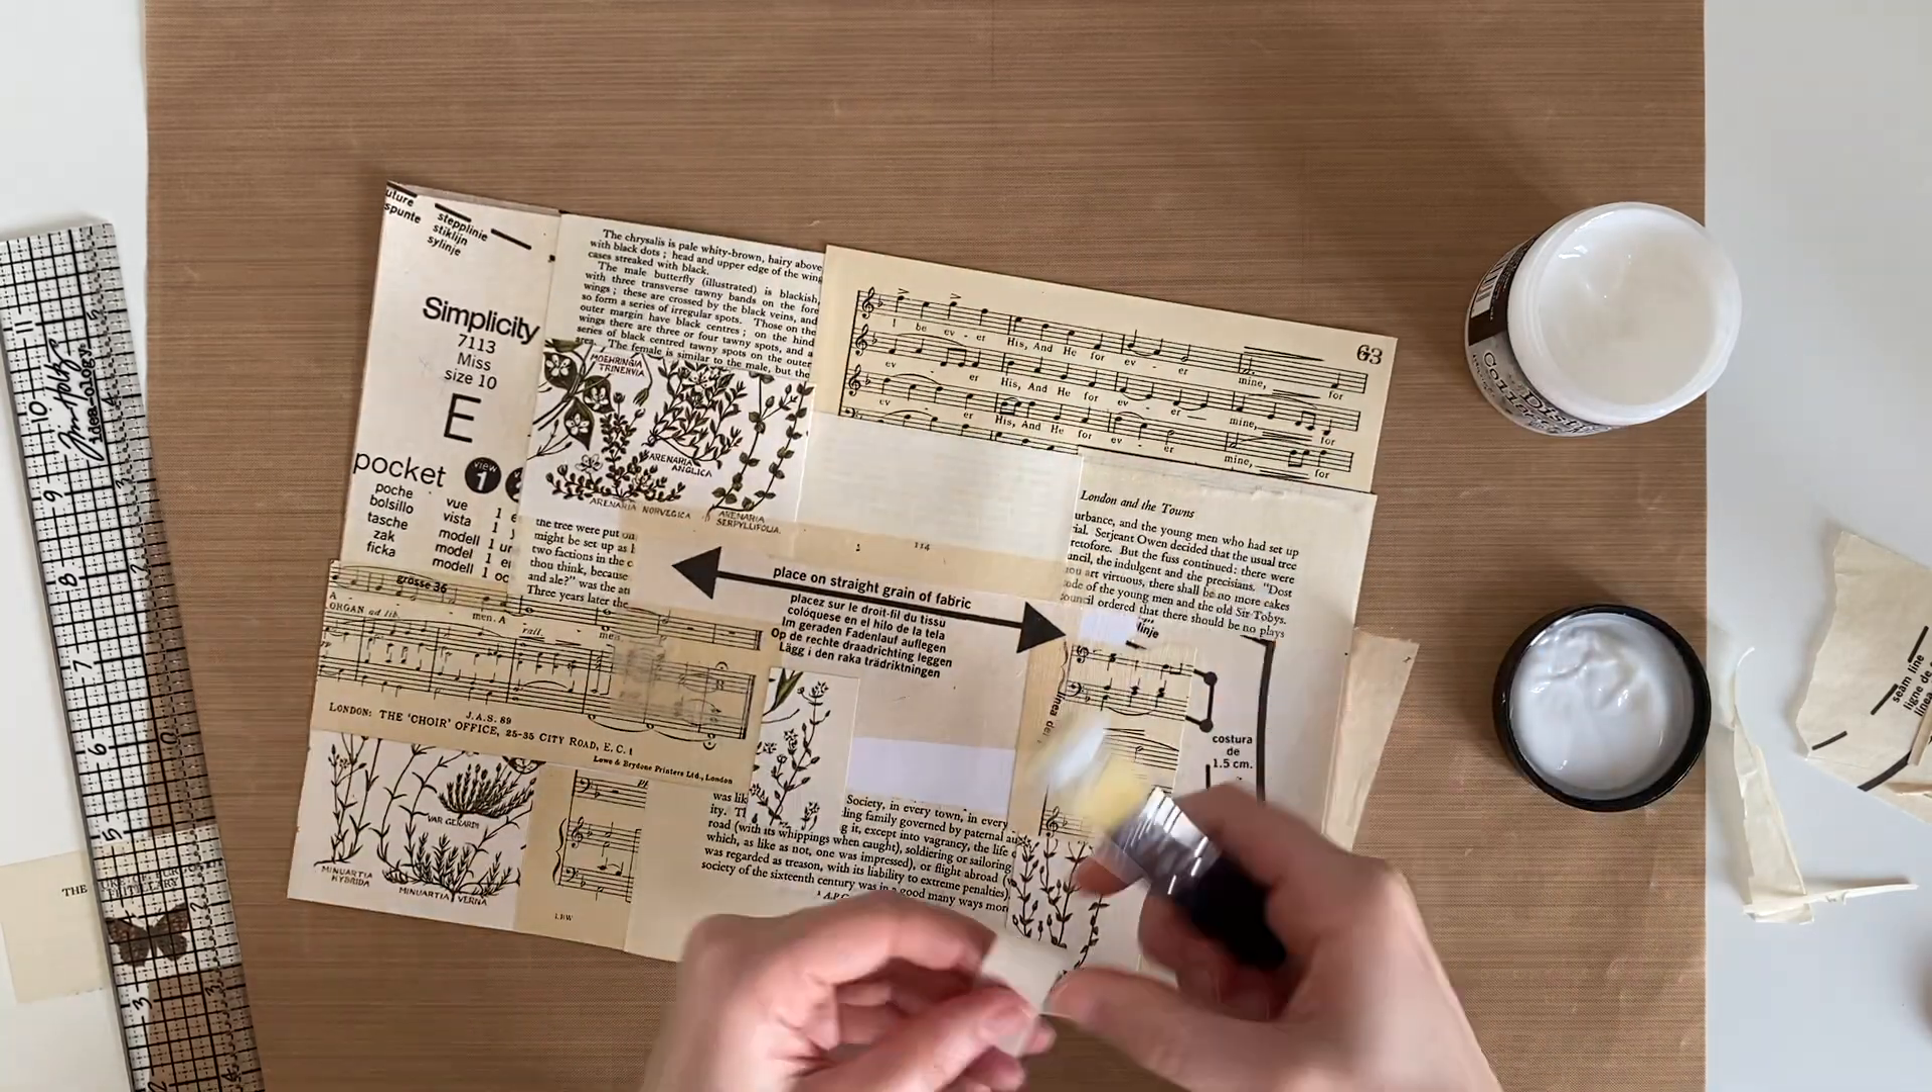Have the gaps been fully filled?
No.